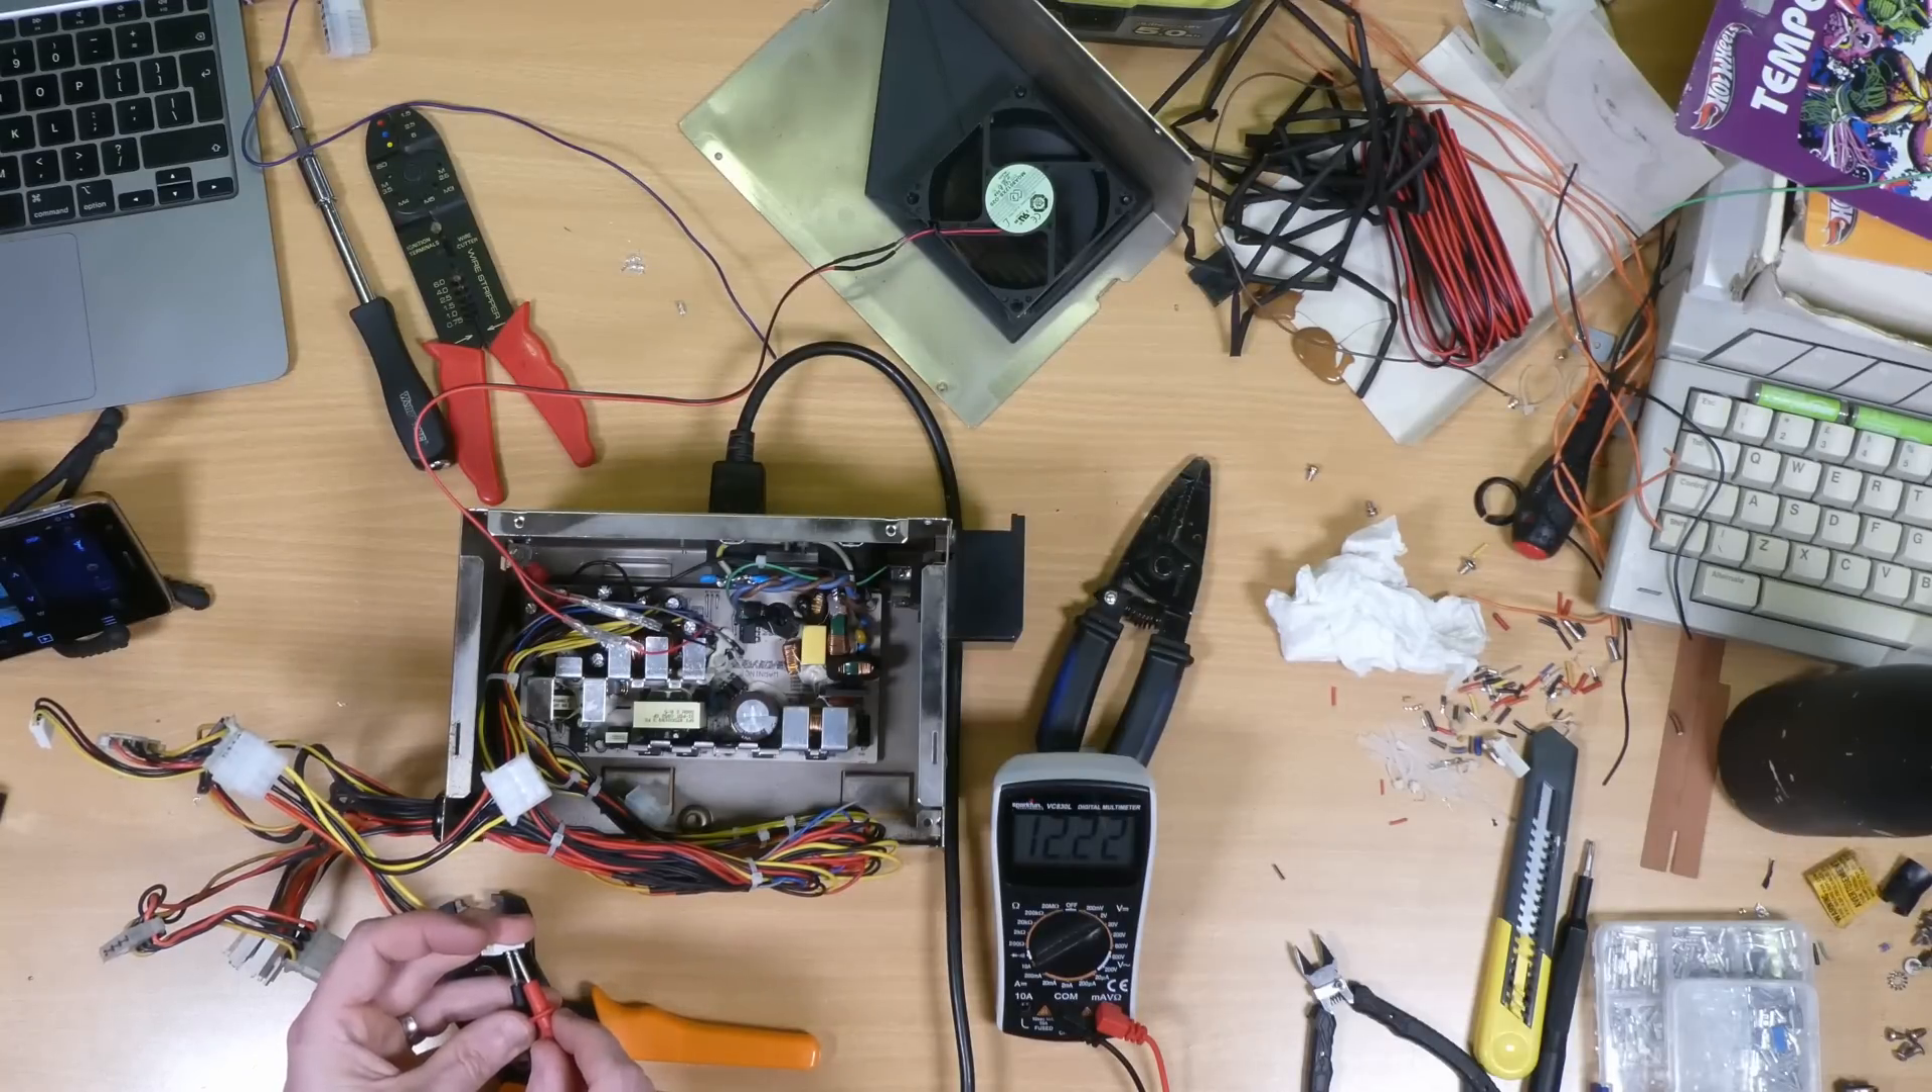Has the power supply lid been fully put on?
No.